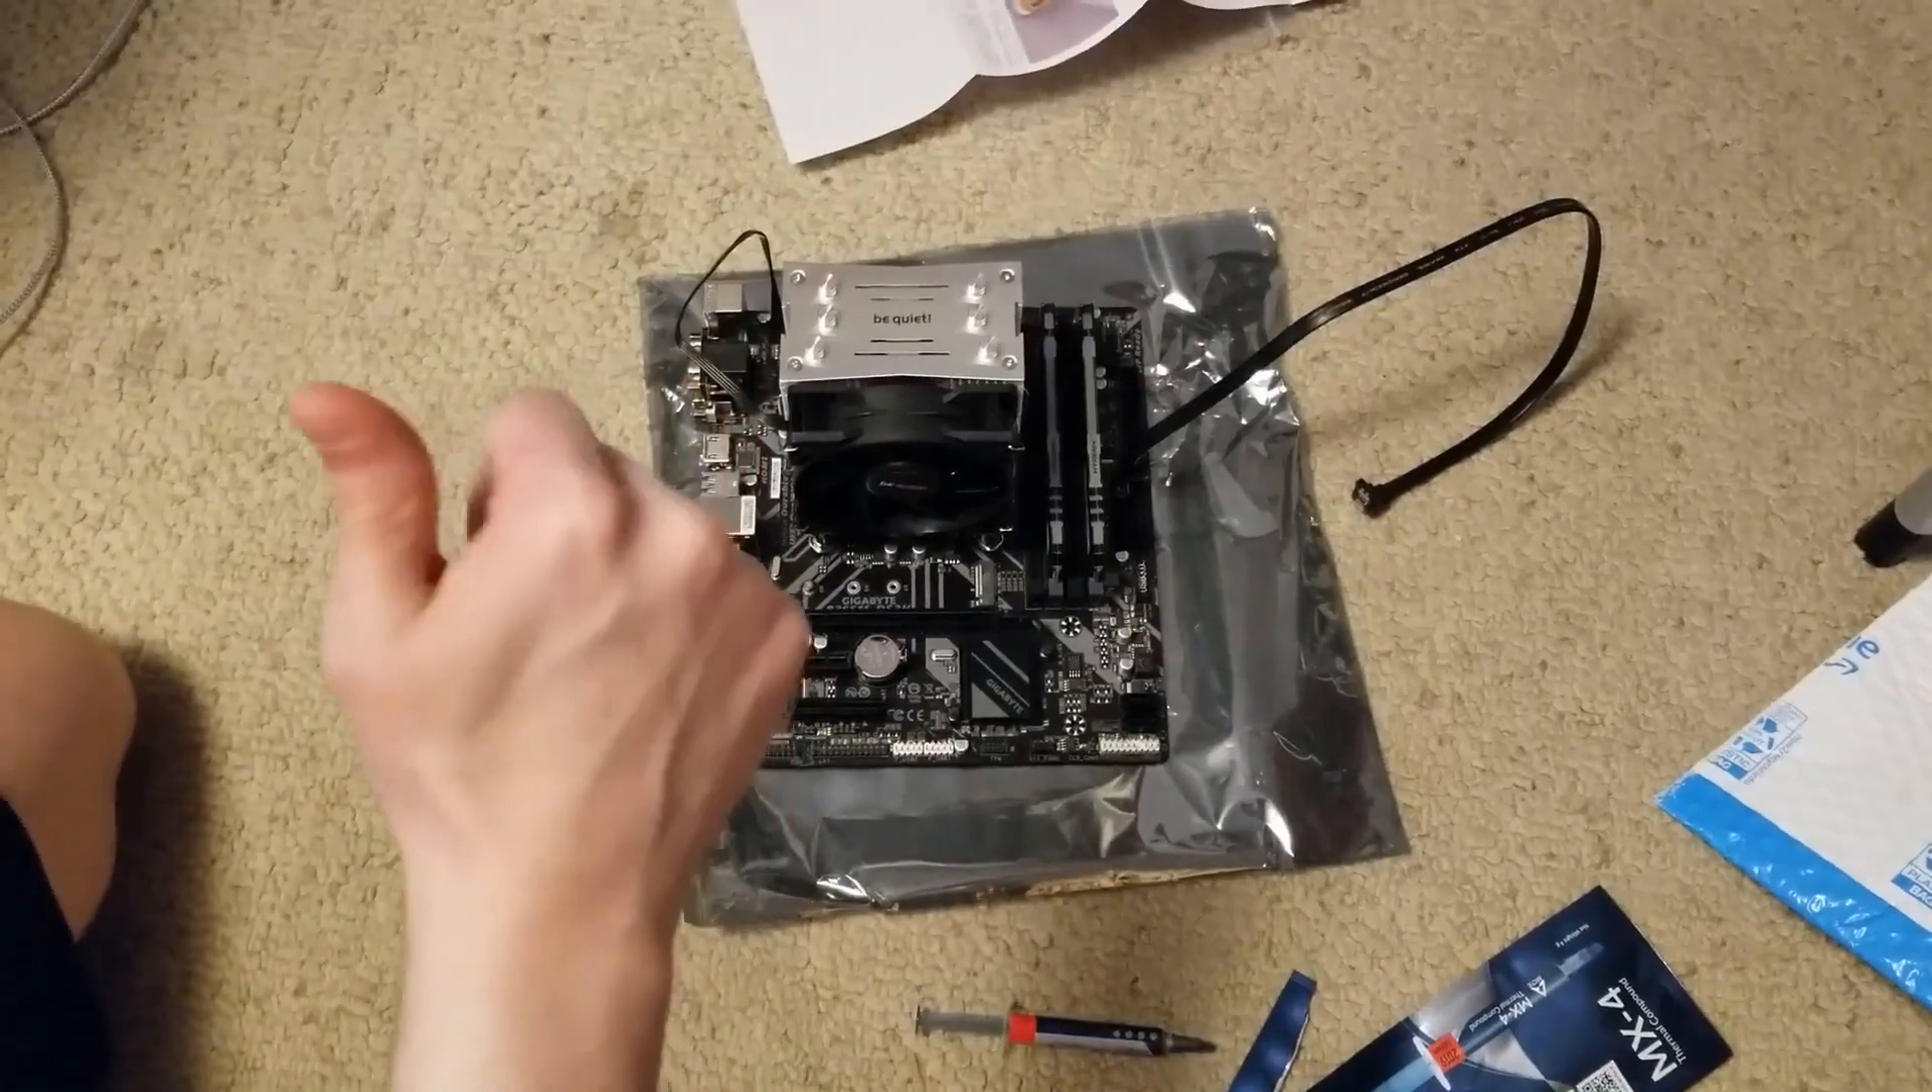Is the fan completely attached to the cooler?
Yes.